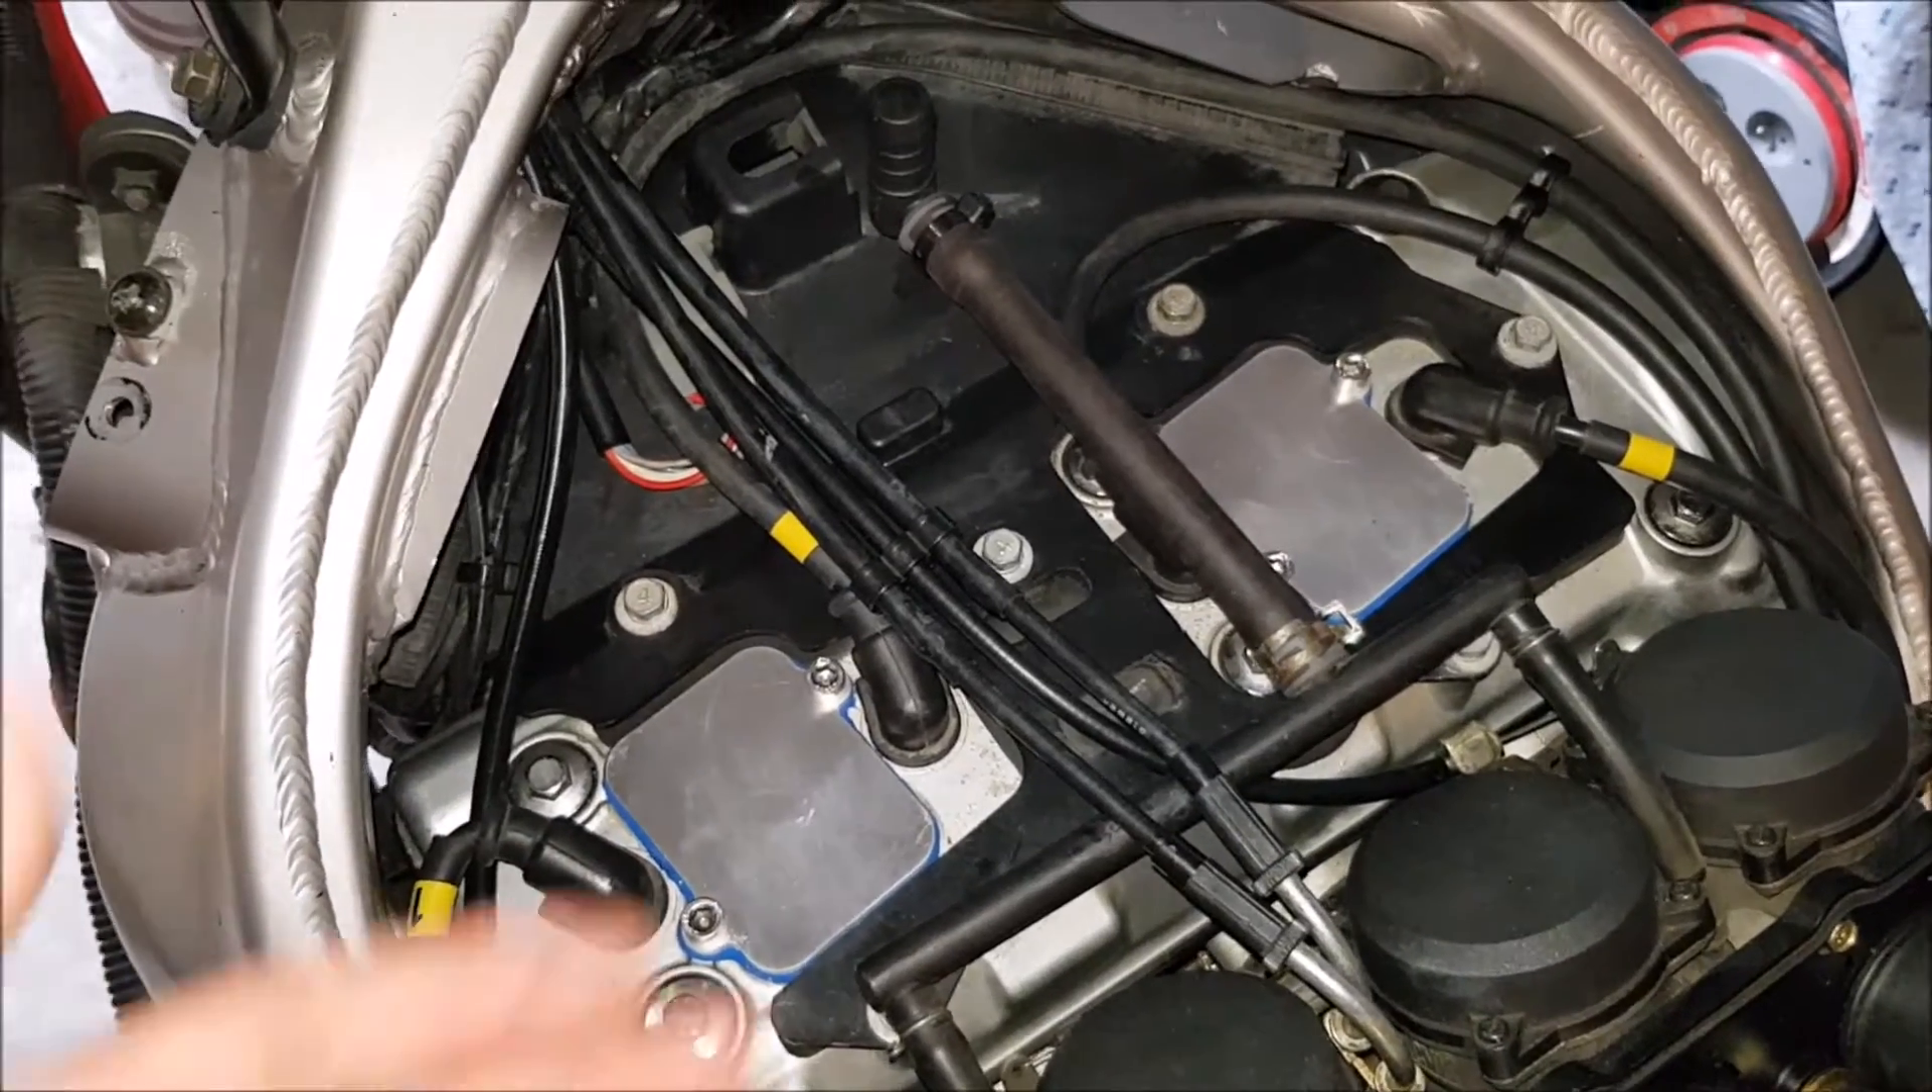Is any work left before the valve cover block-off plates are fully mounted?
No.